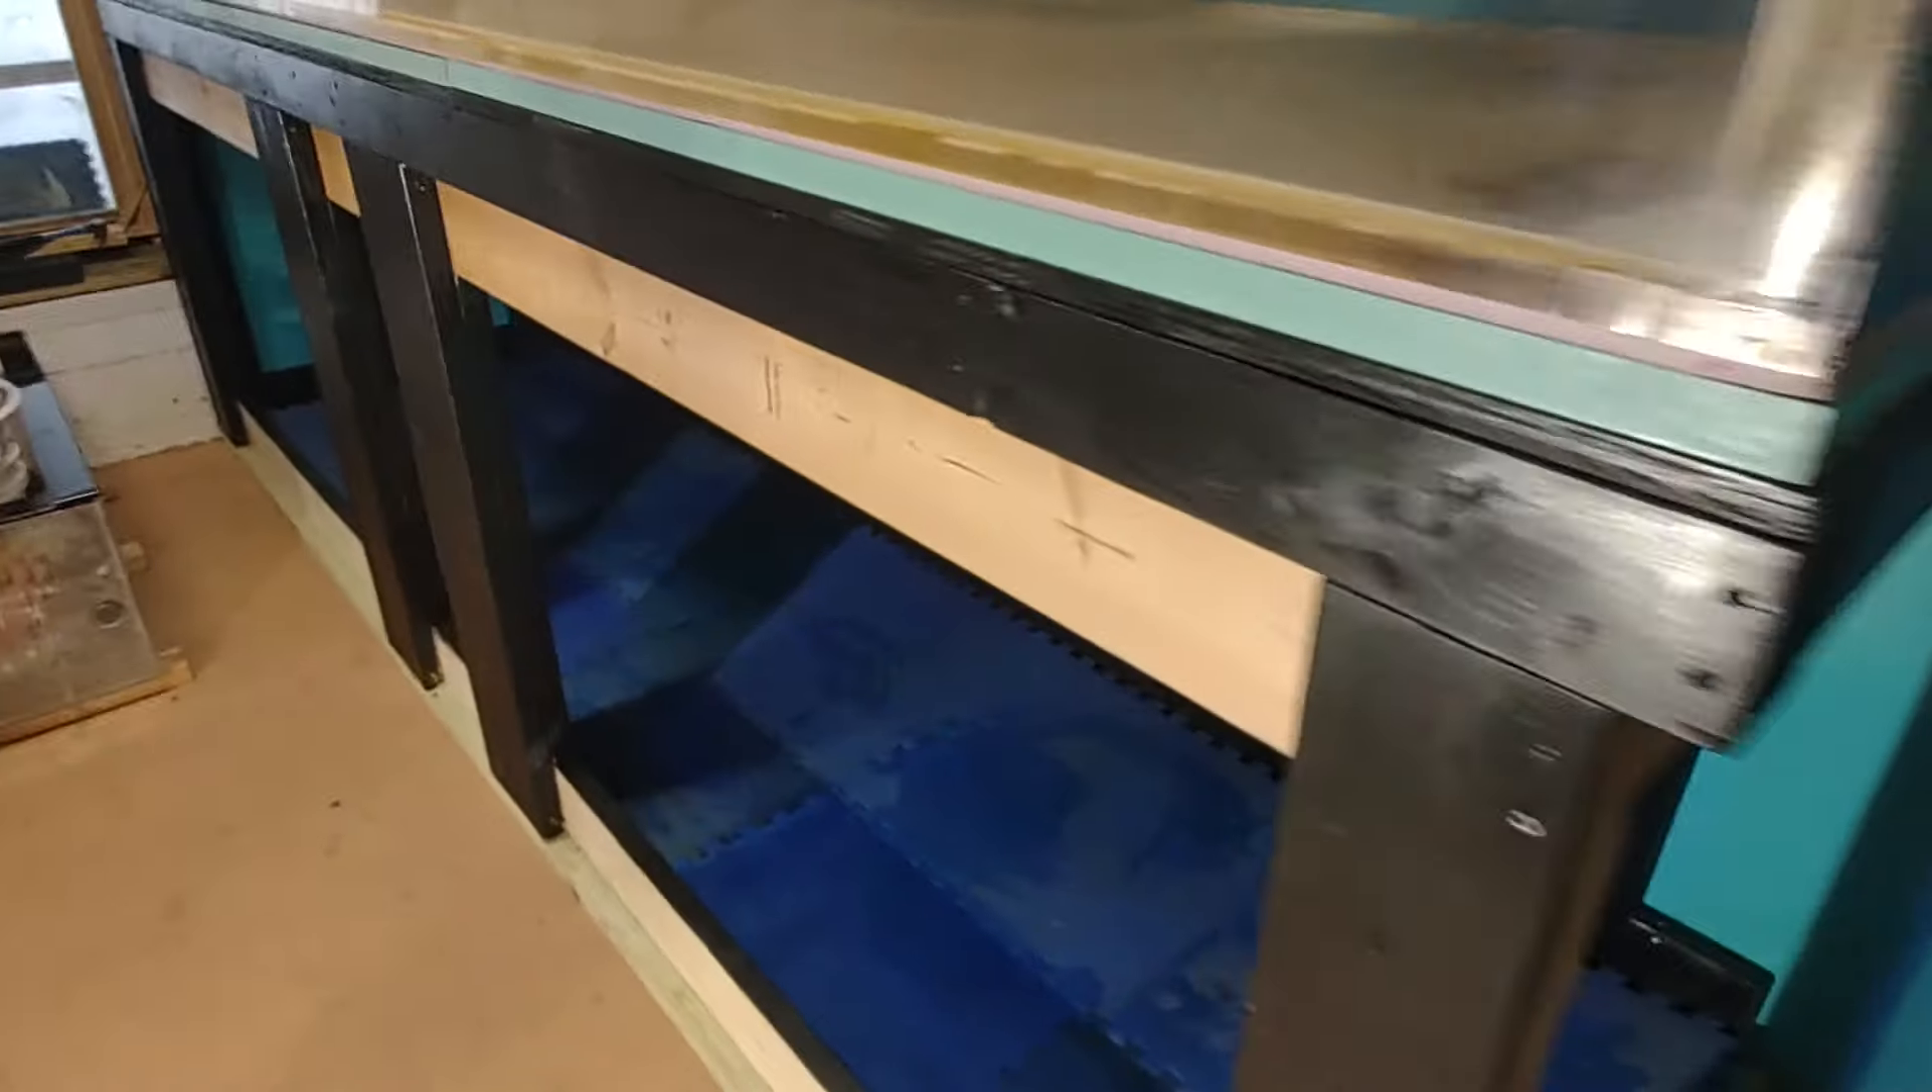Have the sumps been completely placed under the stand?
No.